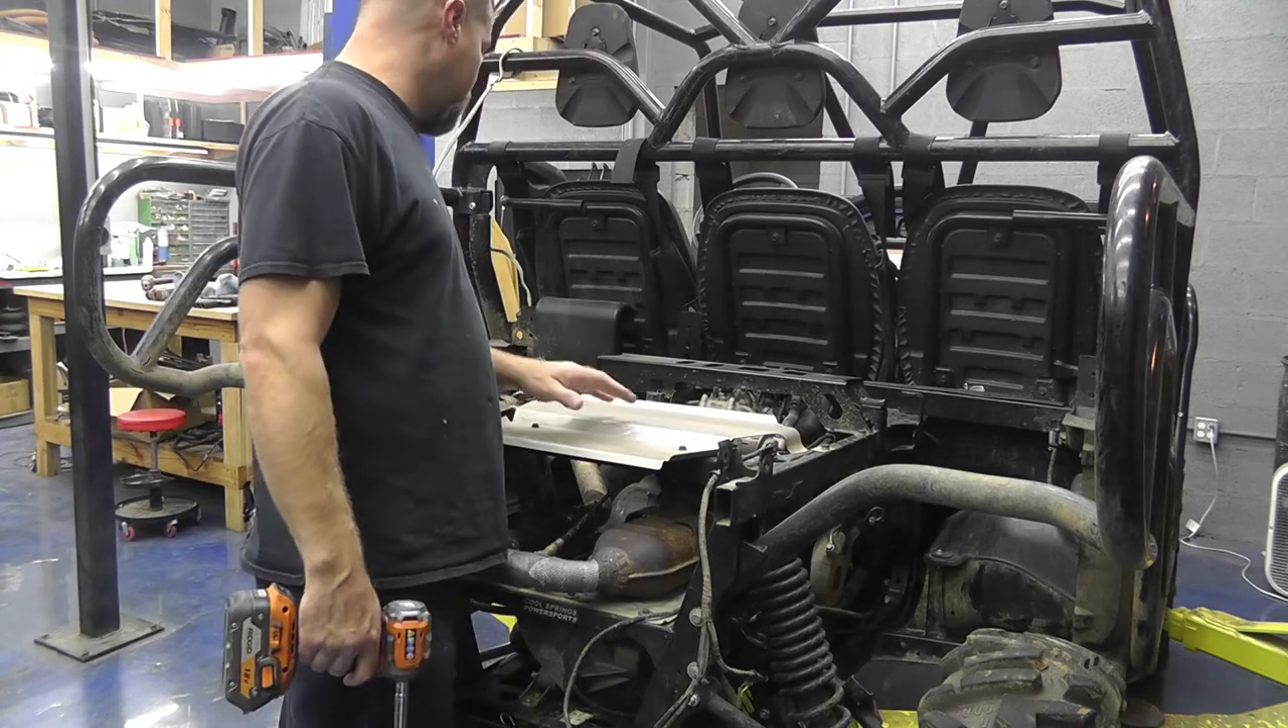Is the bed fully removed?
Yes.